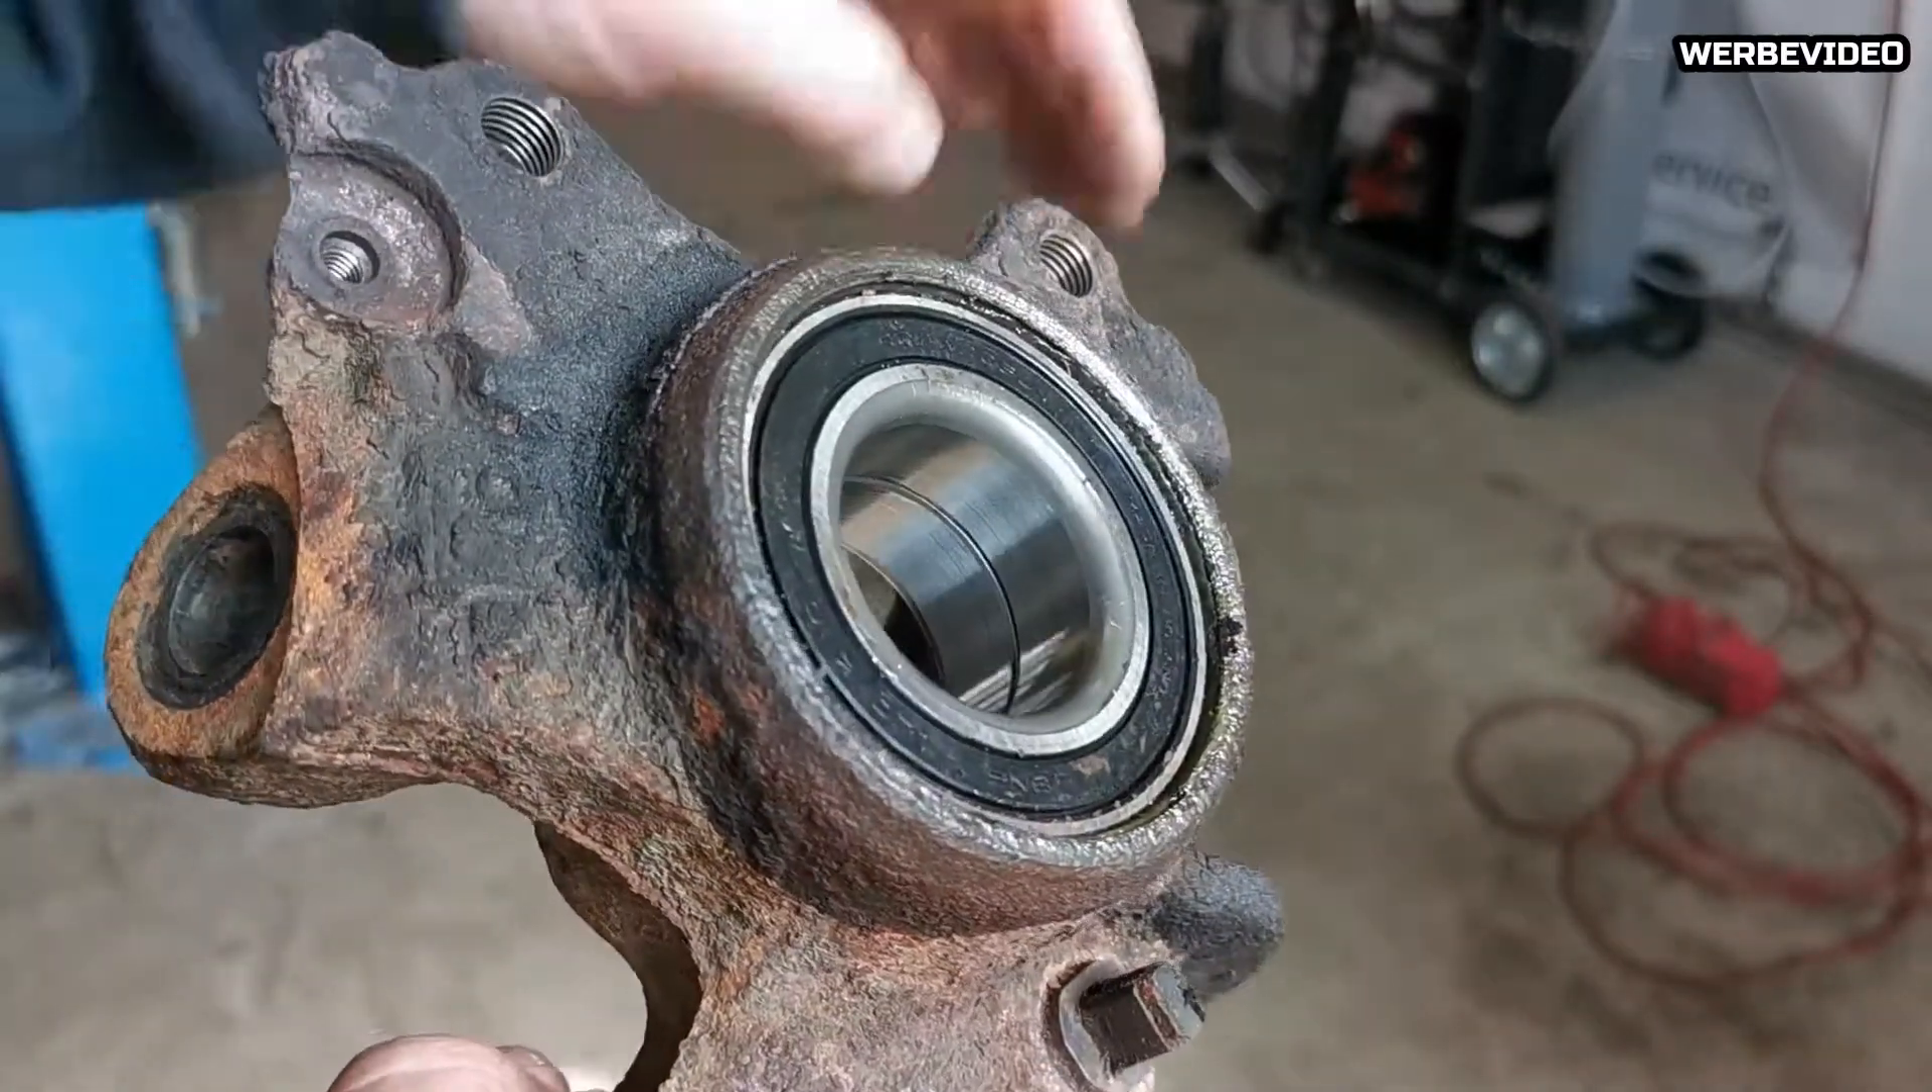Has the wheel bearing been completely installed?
Yes.